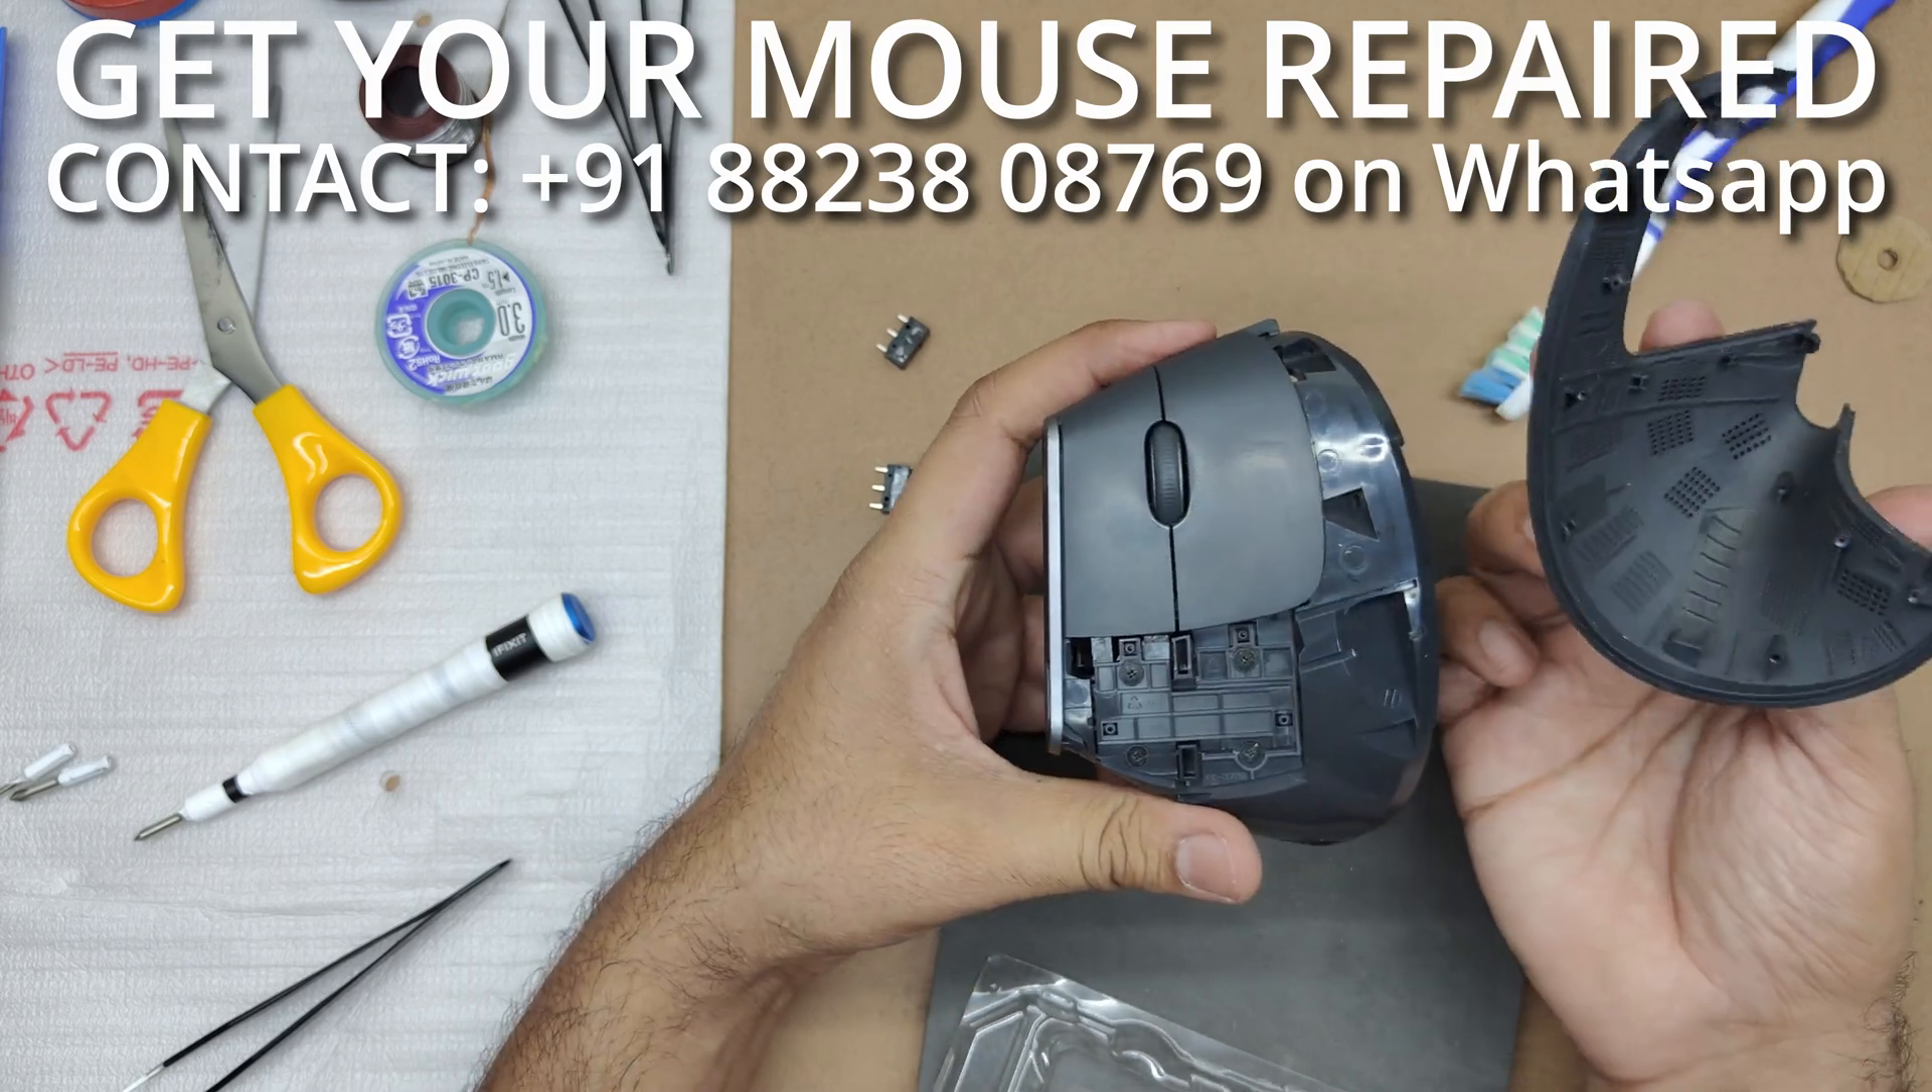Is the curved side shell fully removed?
Yes.